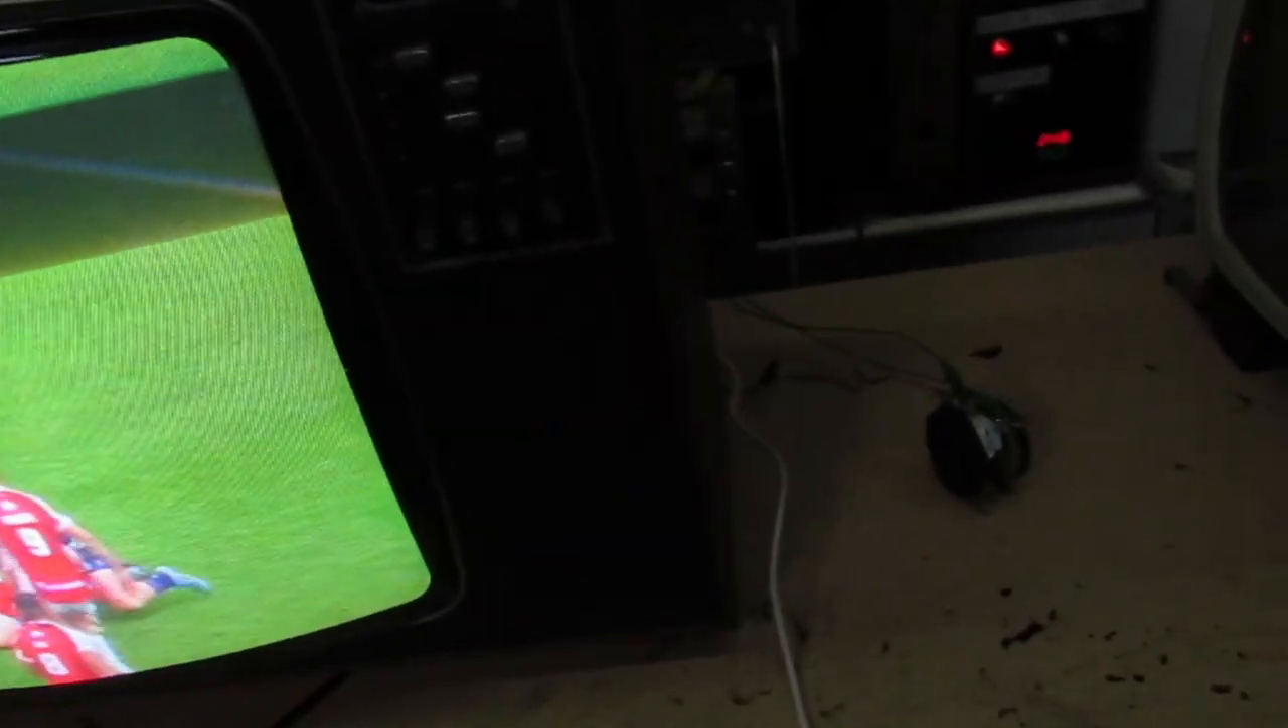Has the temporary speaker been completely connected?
Yes.